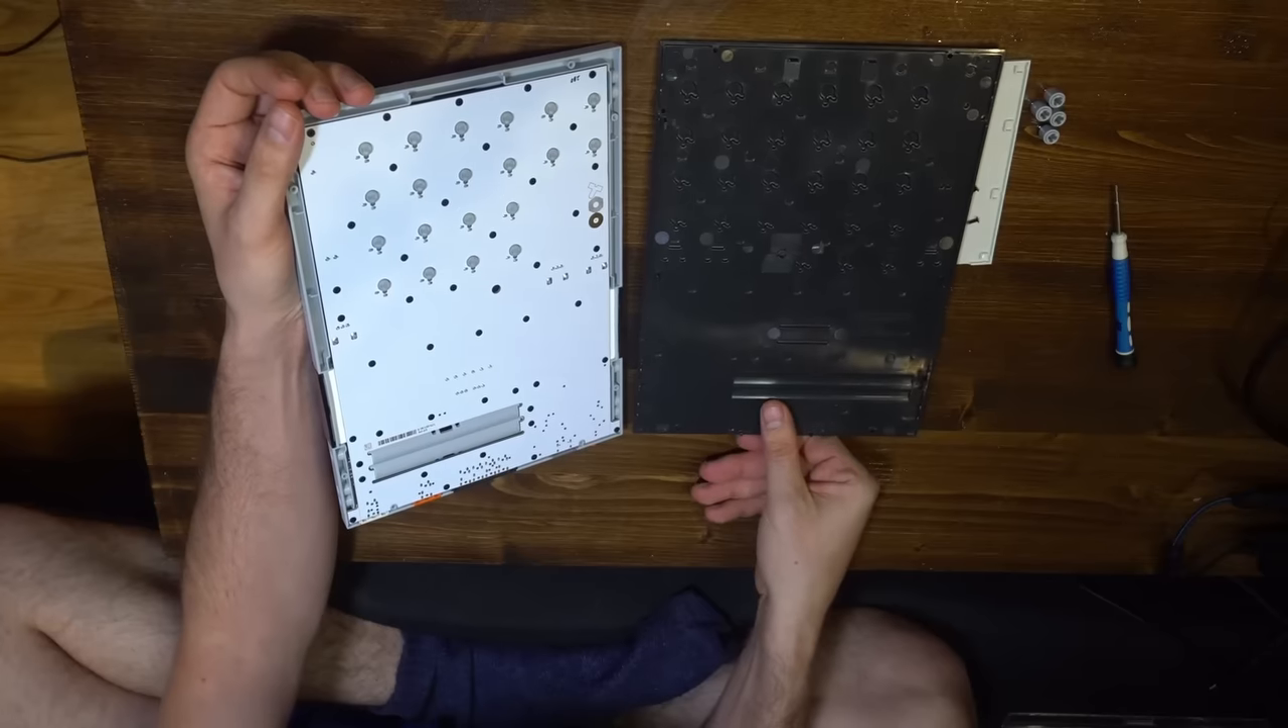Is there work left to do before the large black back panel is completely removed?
No.